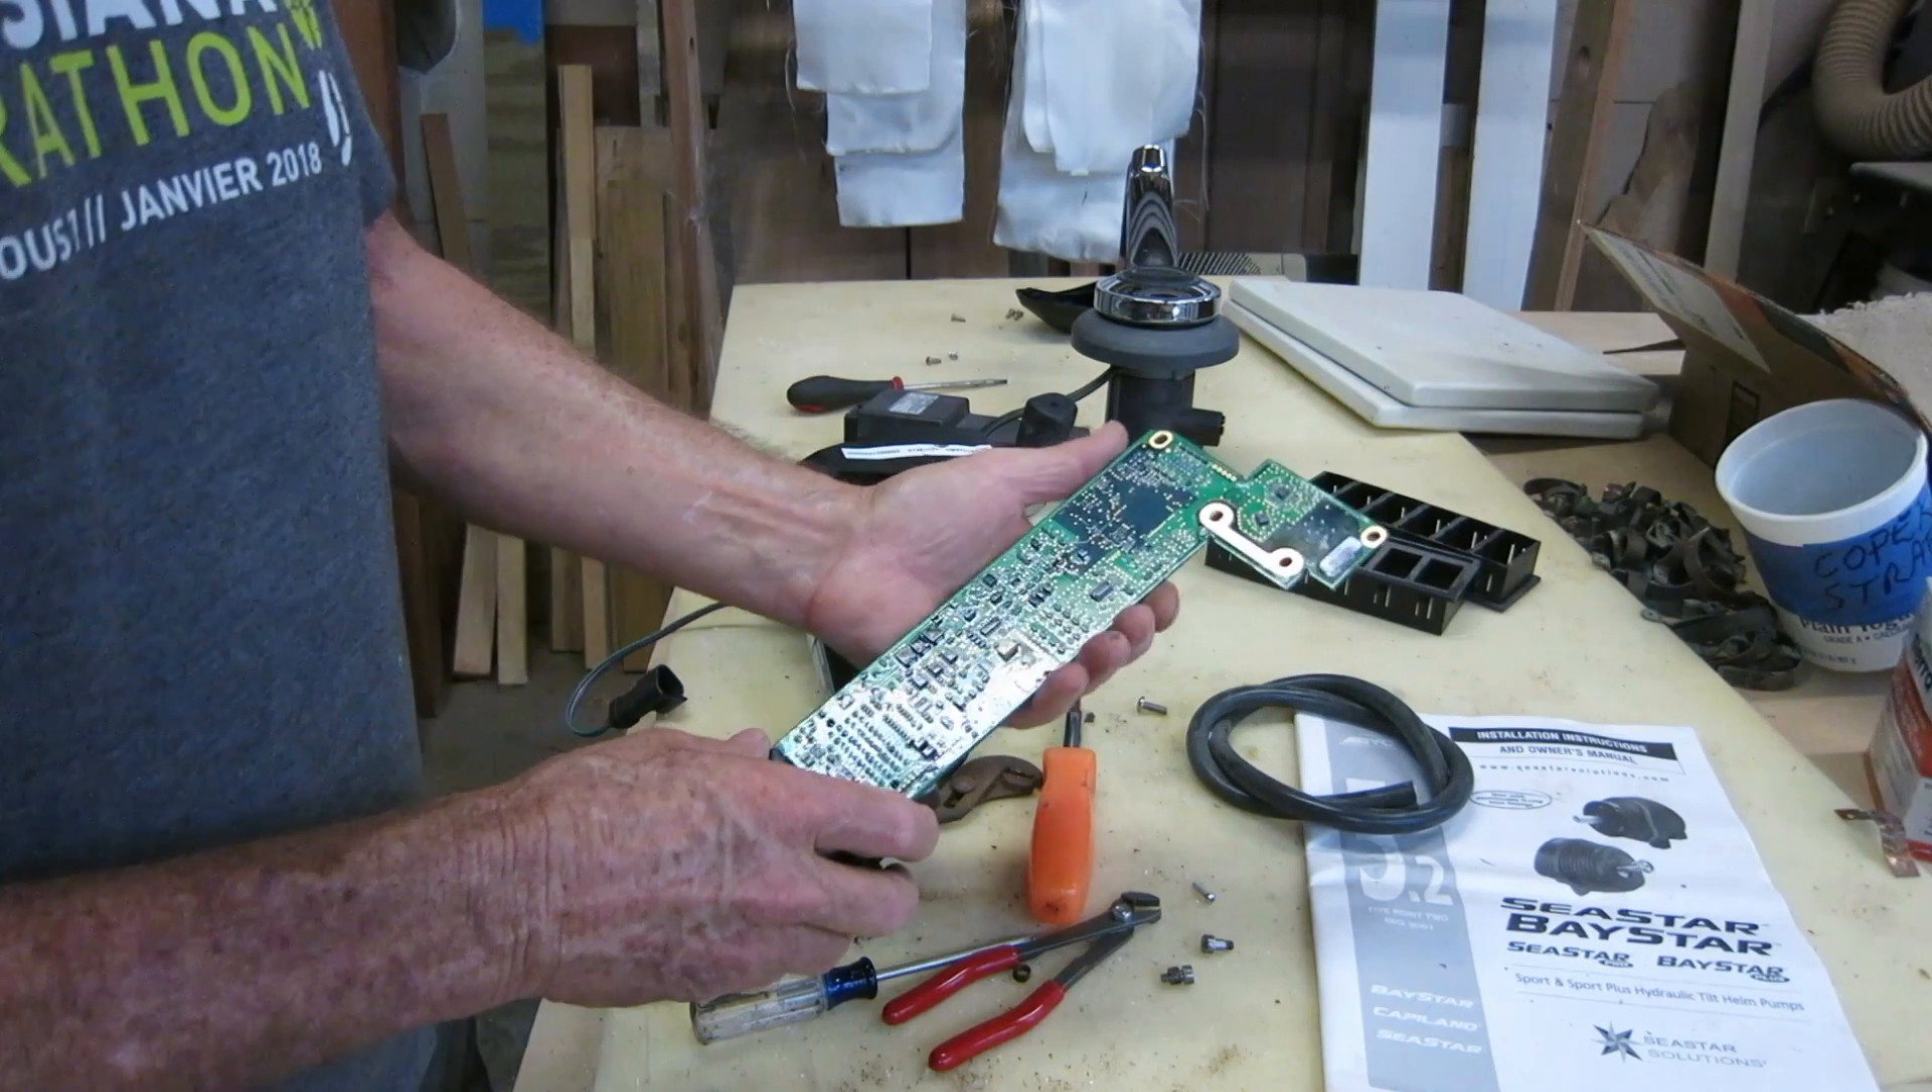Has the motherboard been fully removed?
Yes.